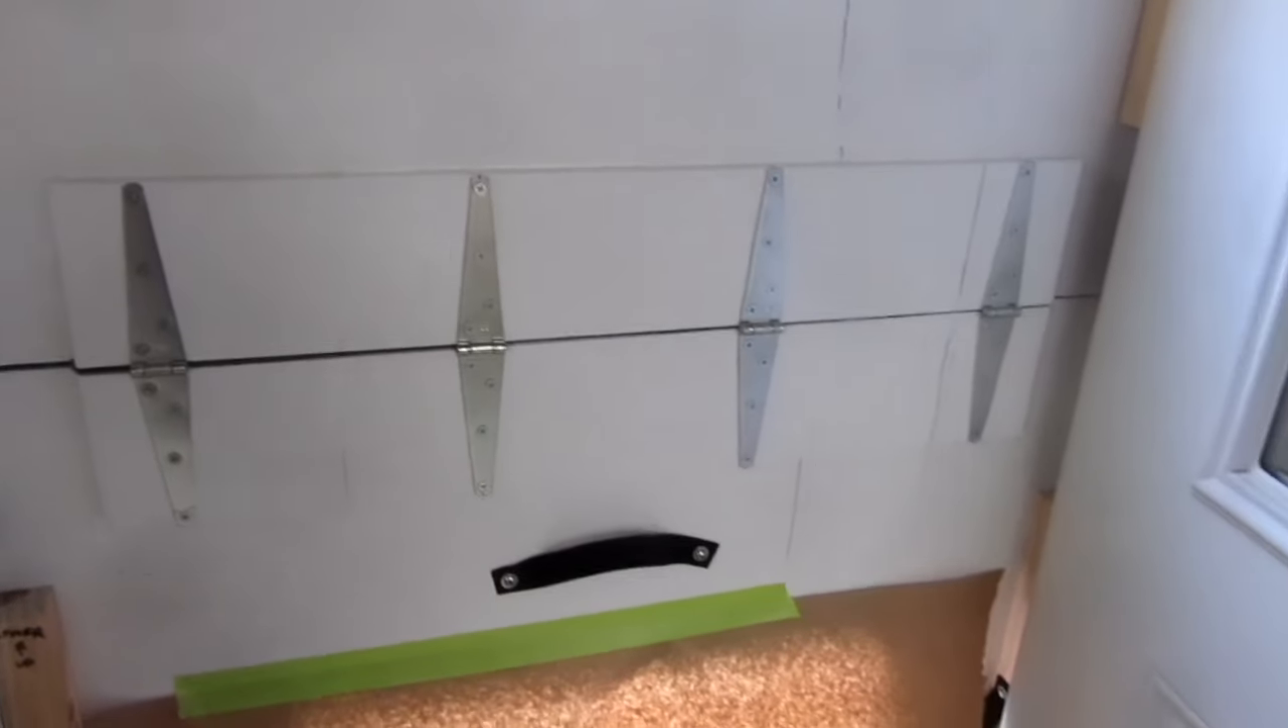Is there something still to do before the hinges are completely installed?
No.